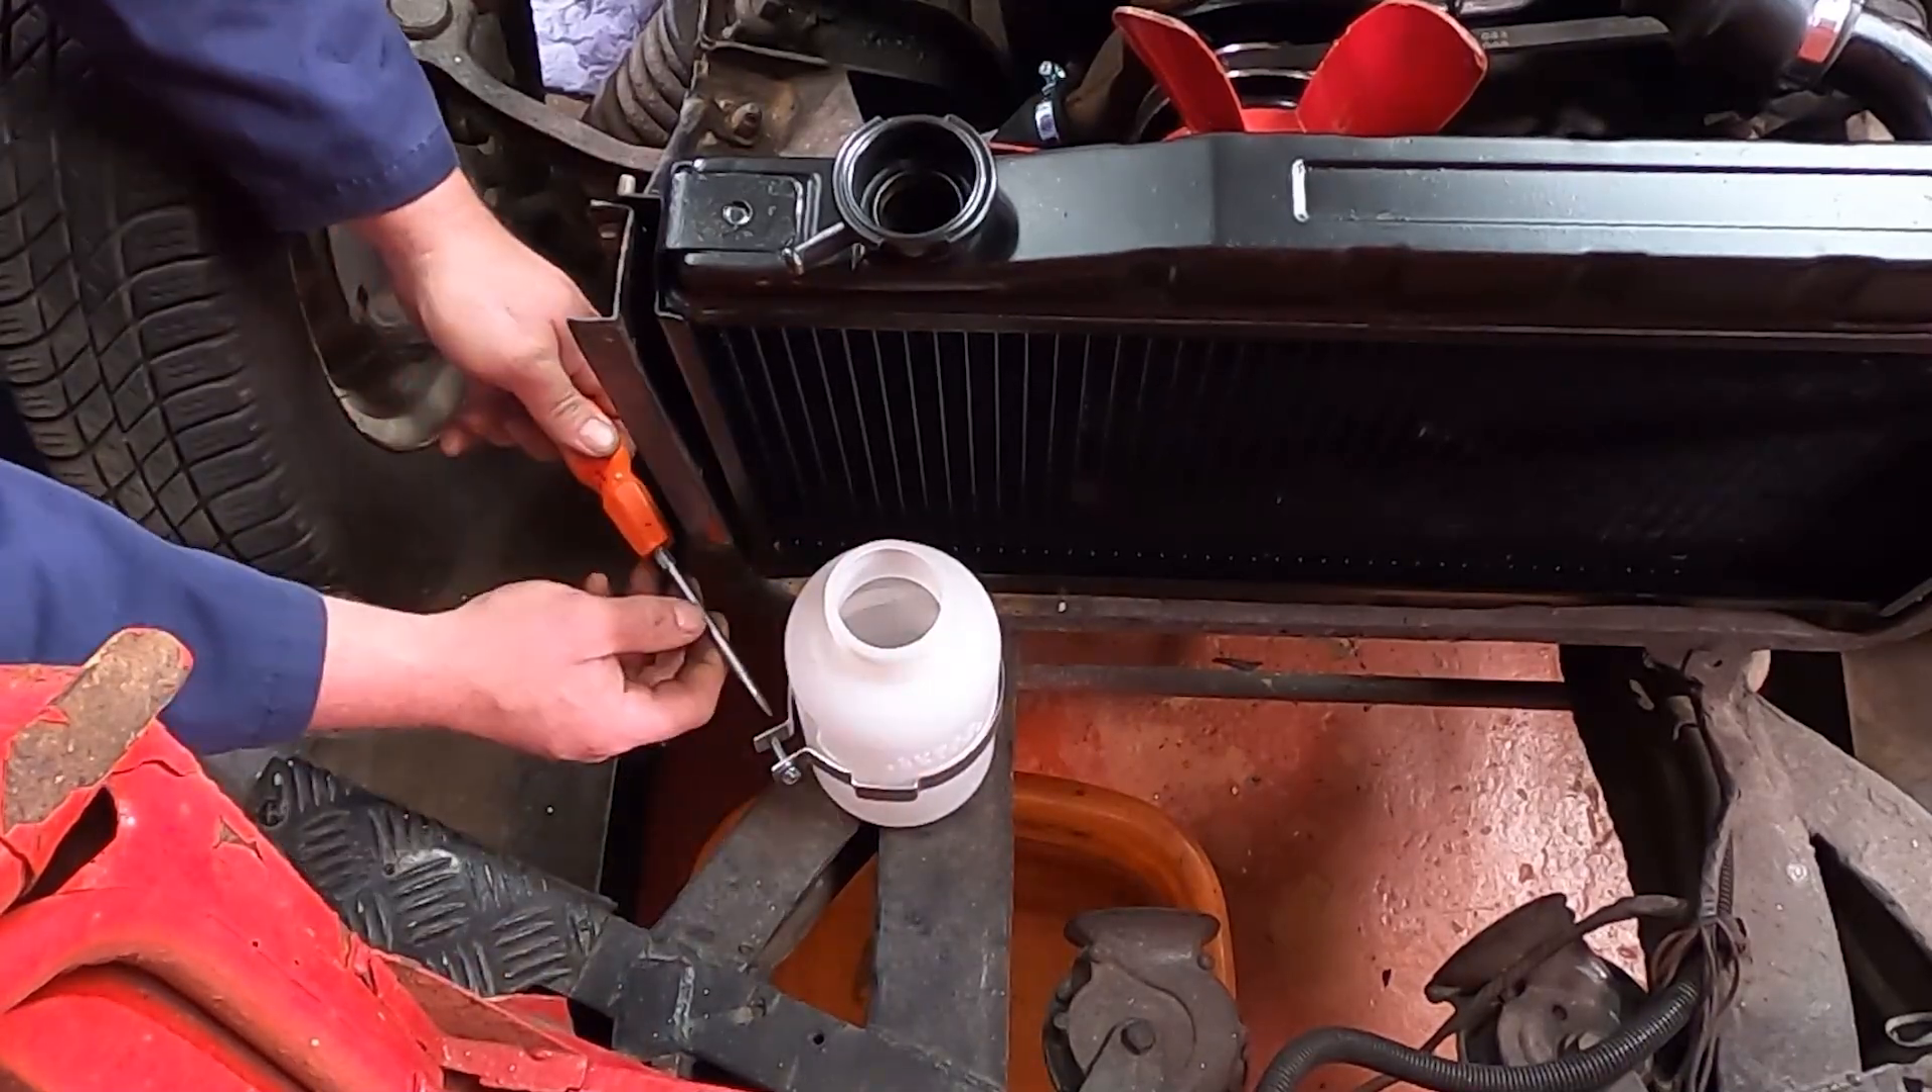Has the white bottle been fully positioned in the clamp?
Yes.